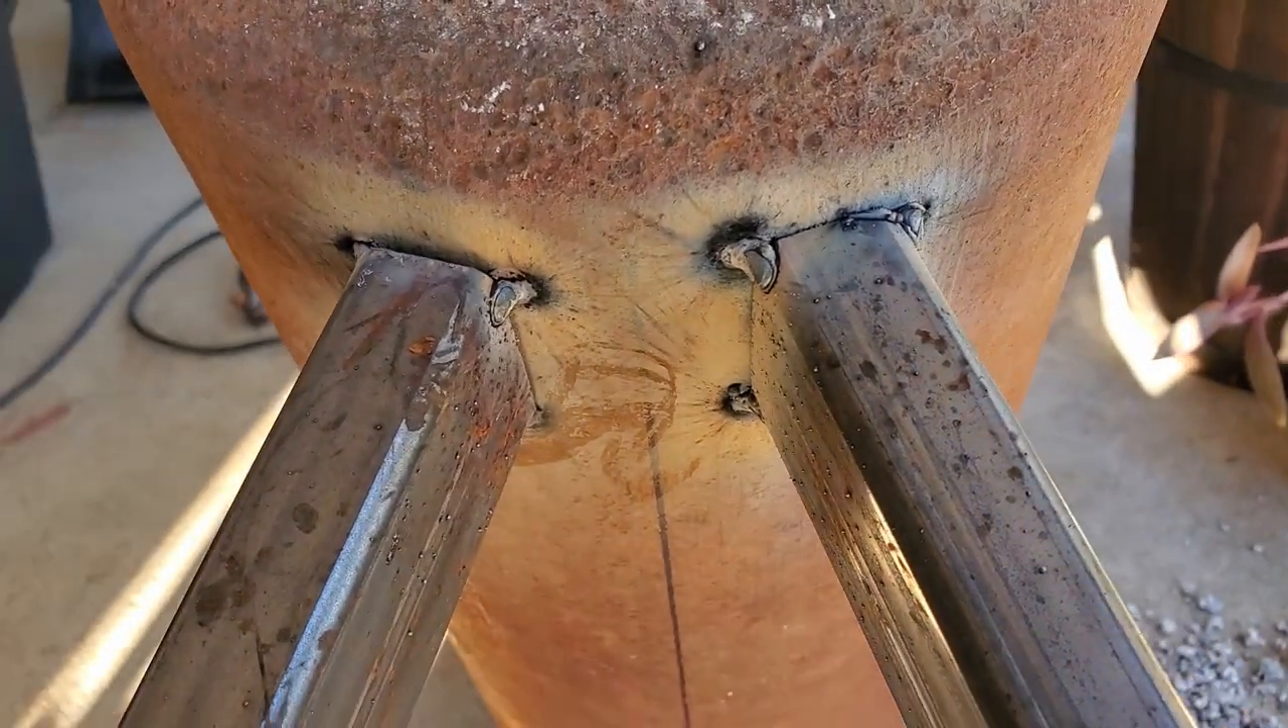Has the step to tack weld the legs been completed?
Yes.